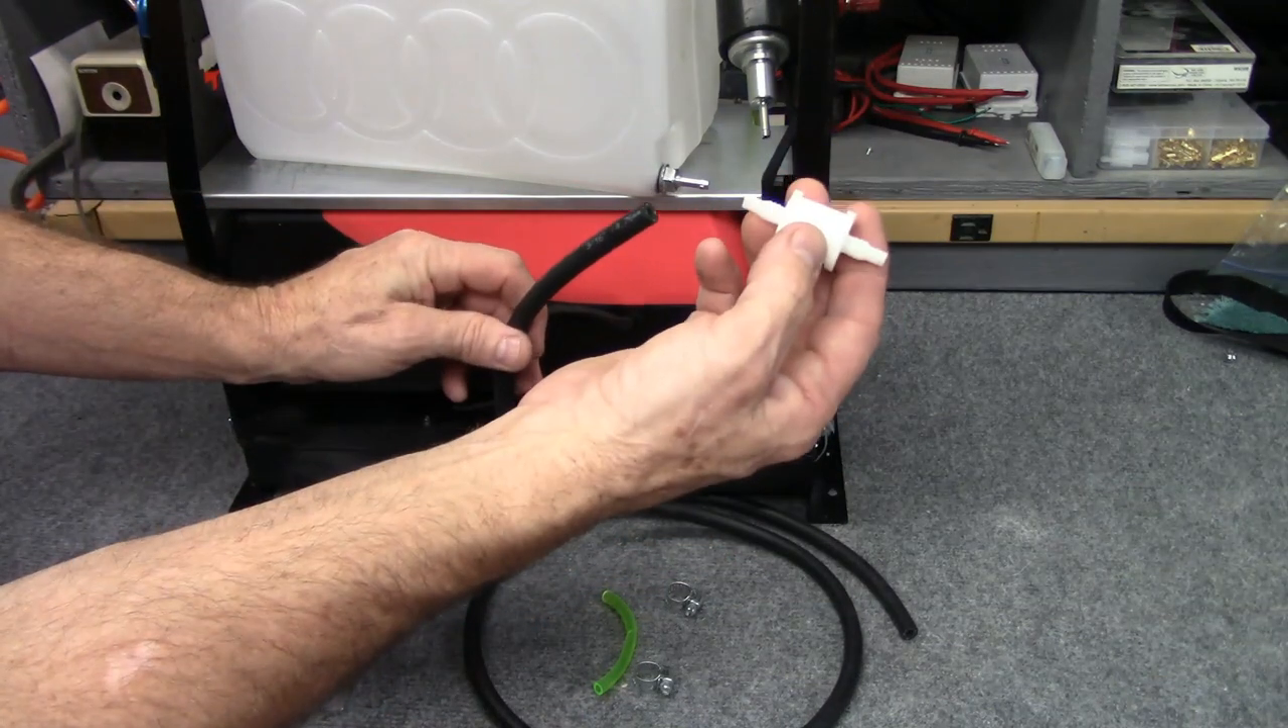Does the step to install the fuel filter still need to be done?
Yes.